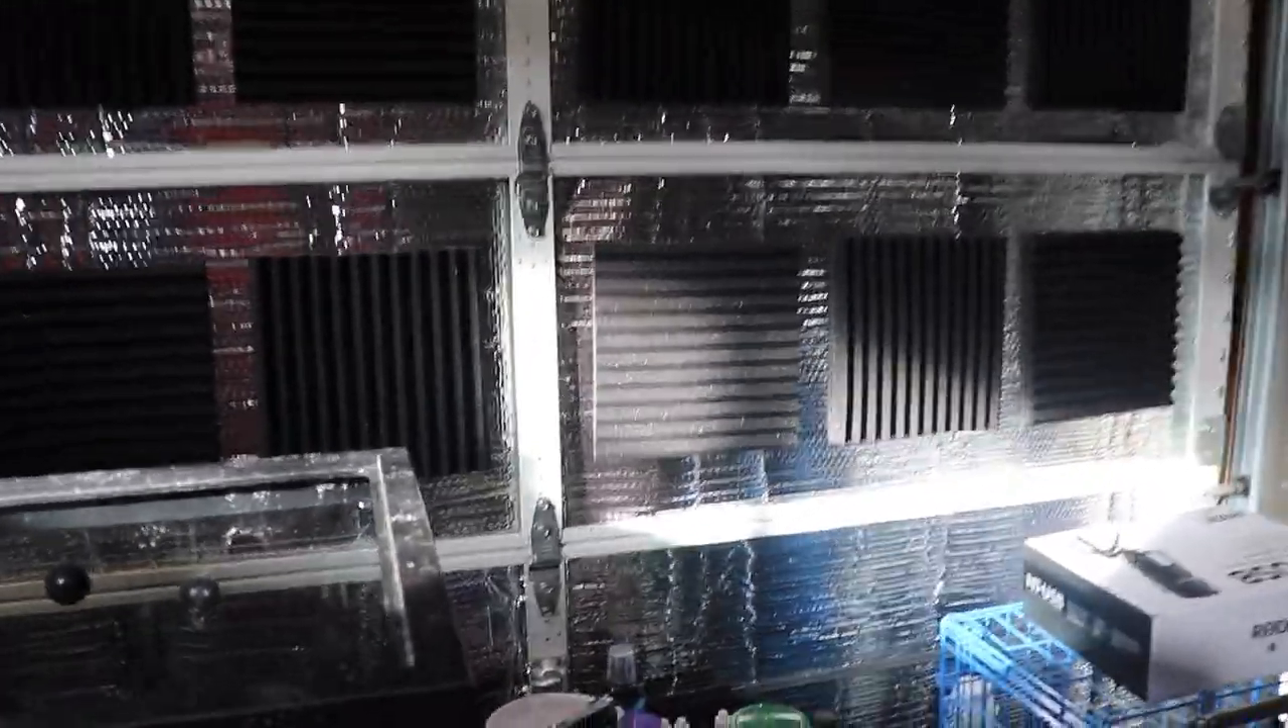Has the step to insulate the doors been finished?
Yes.